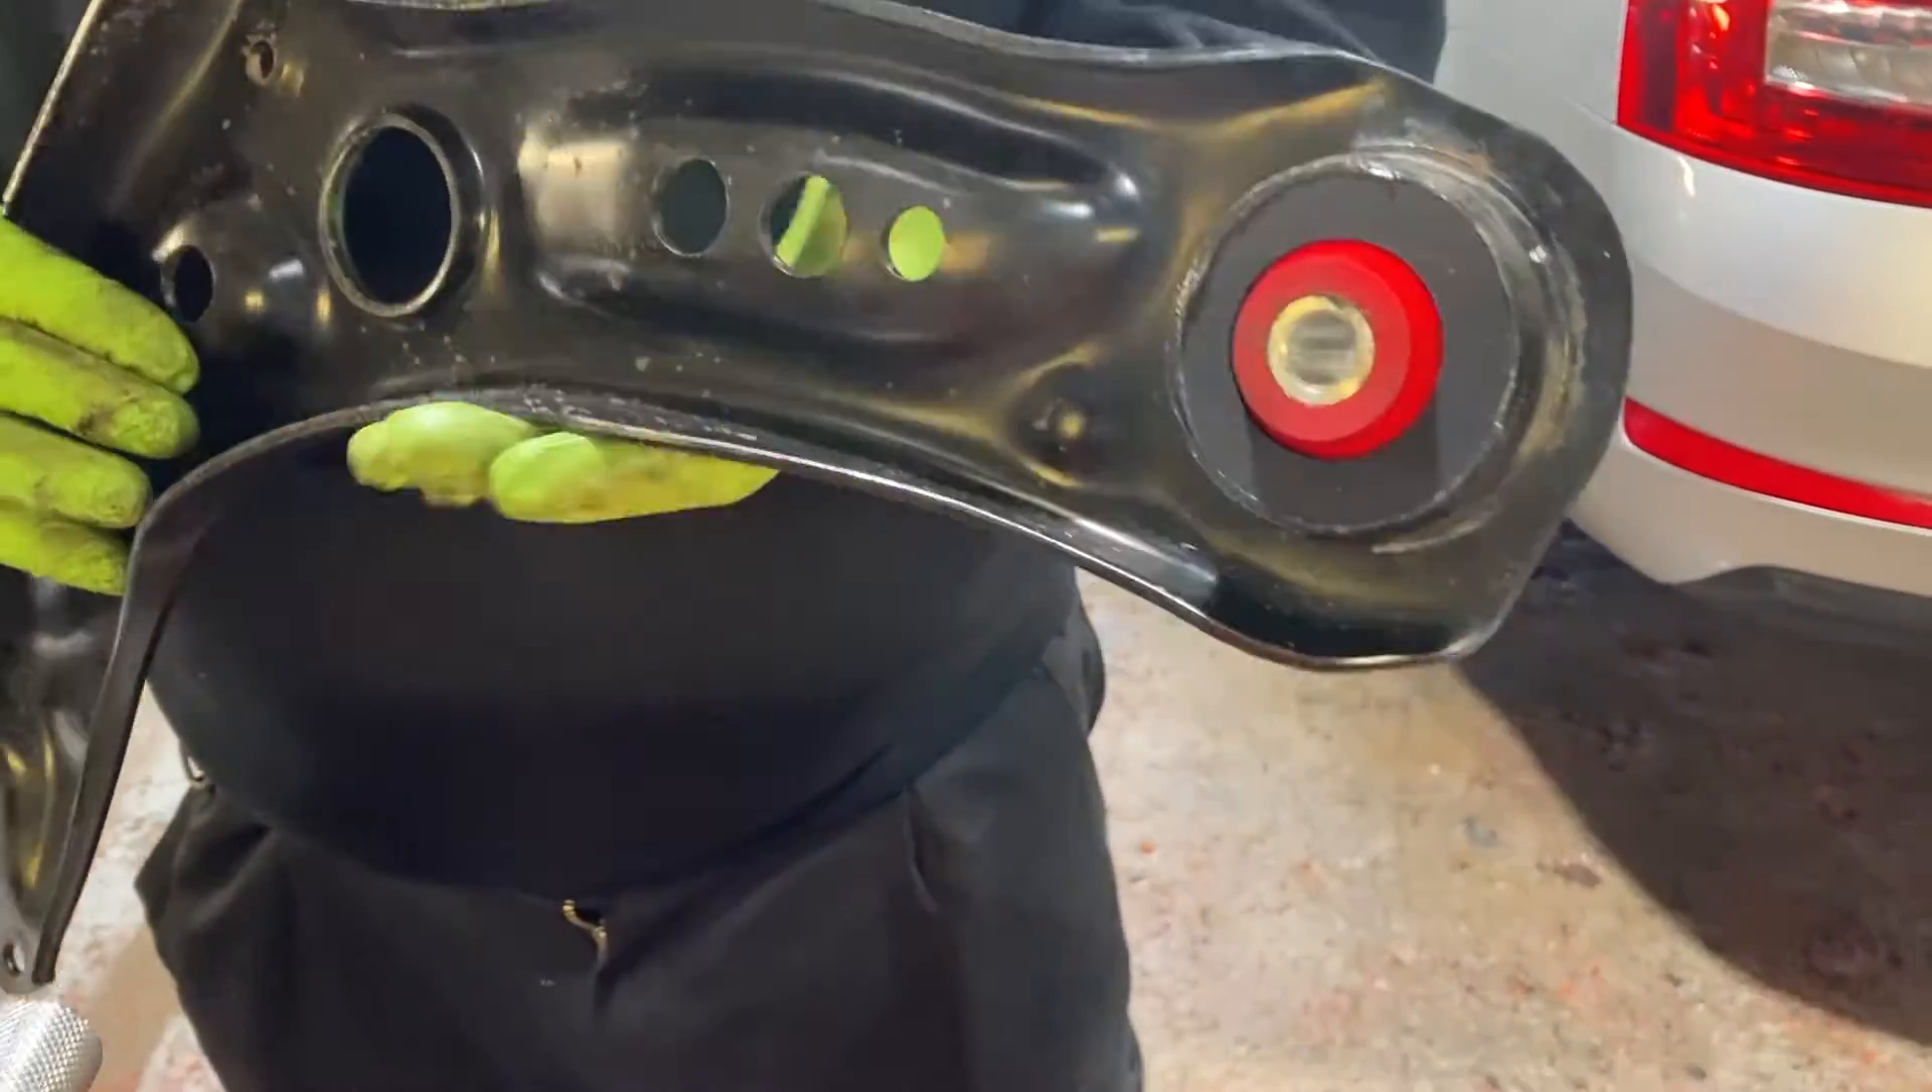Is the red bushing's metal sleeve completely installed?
Yes.